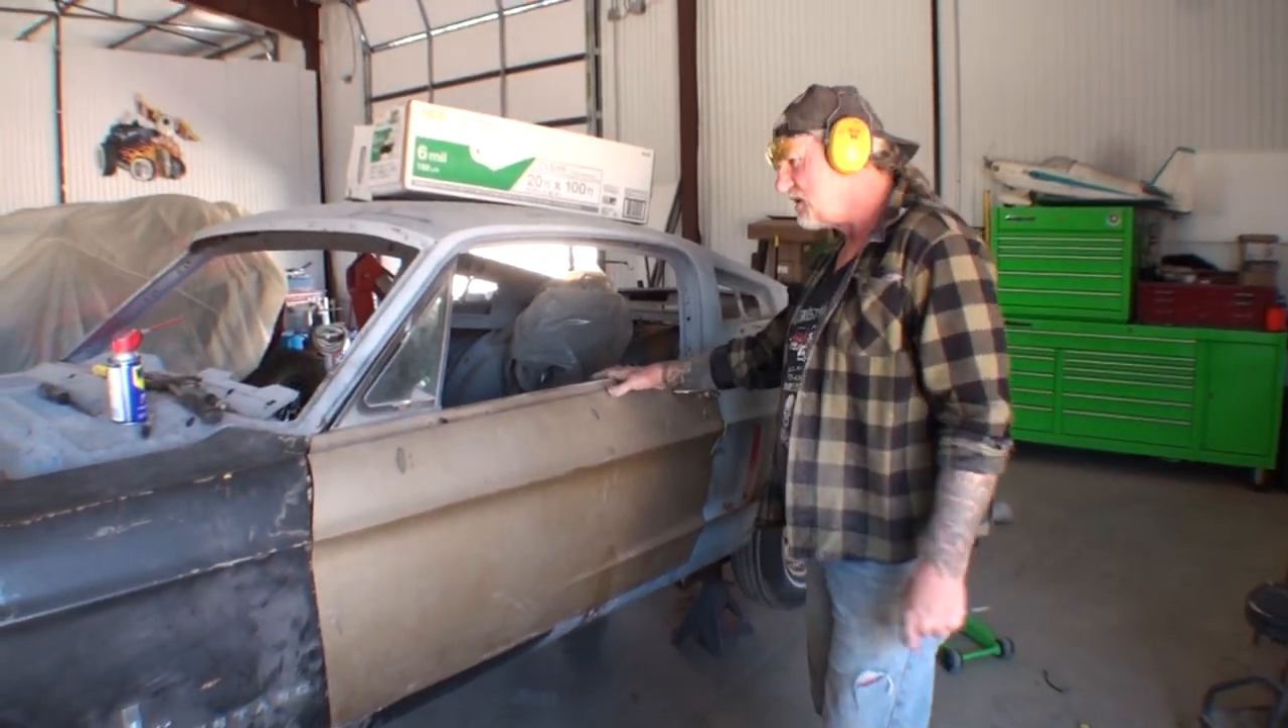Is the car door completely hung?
Yes.